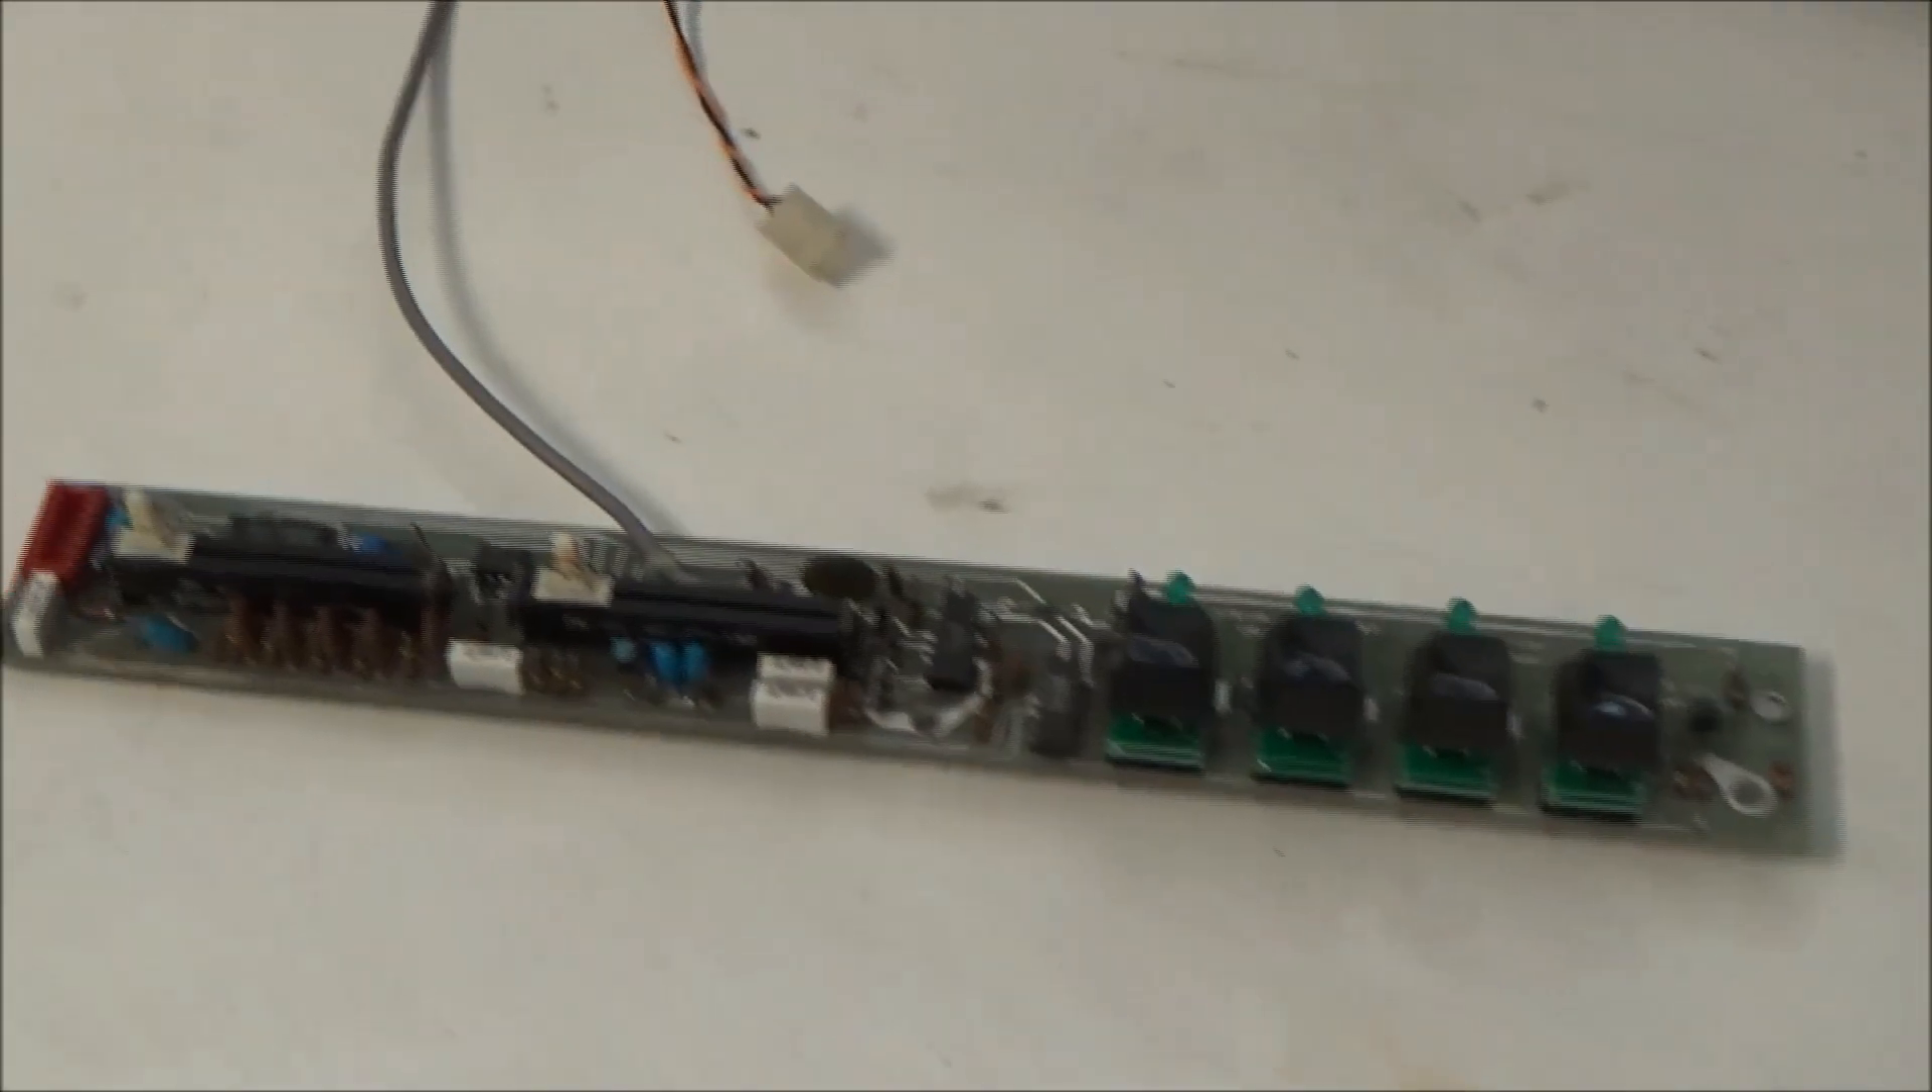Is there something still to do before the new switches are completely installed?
No.